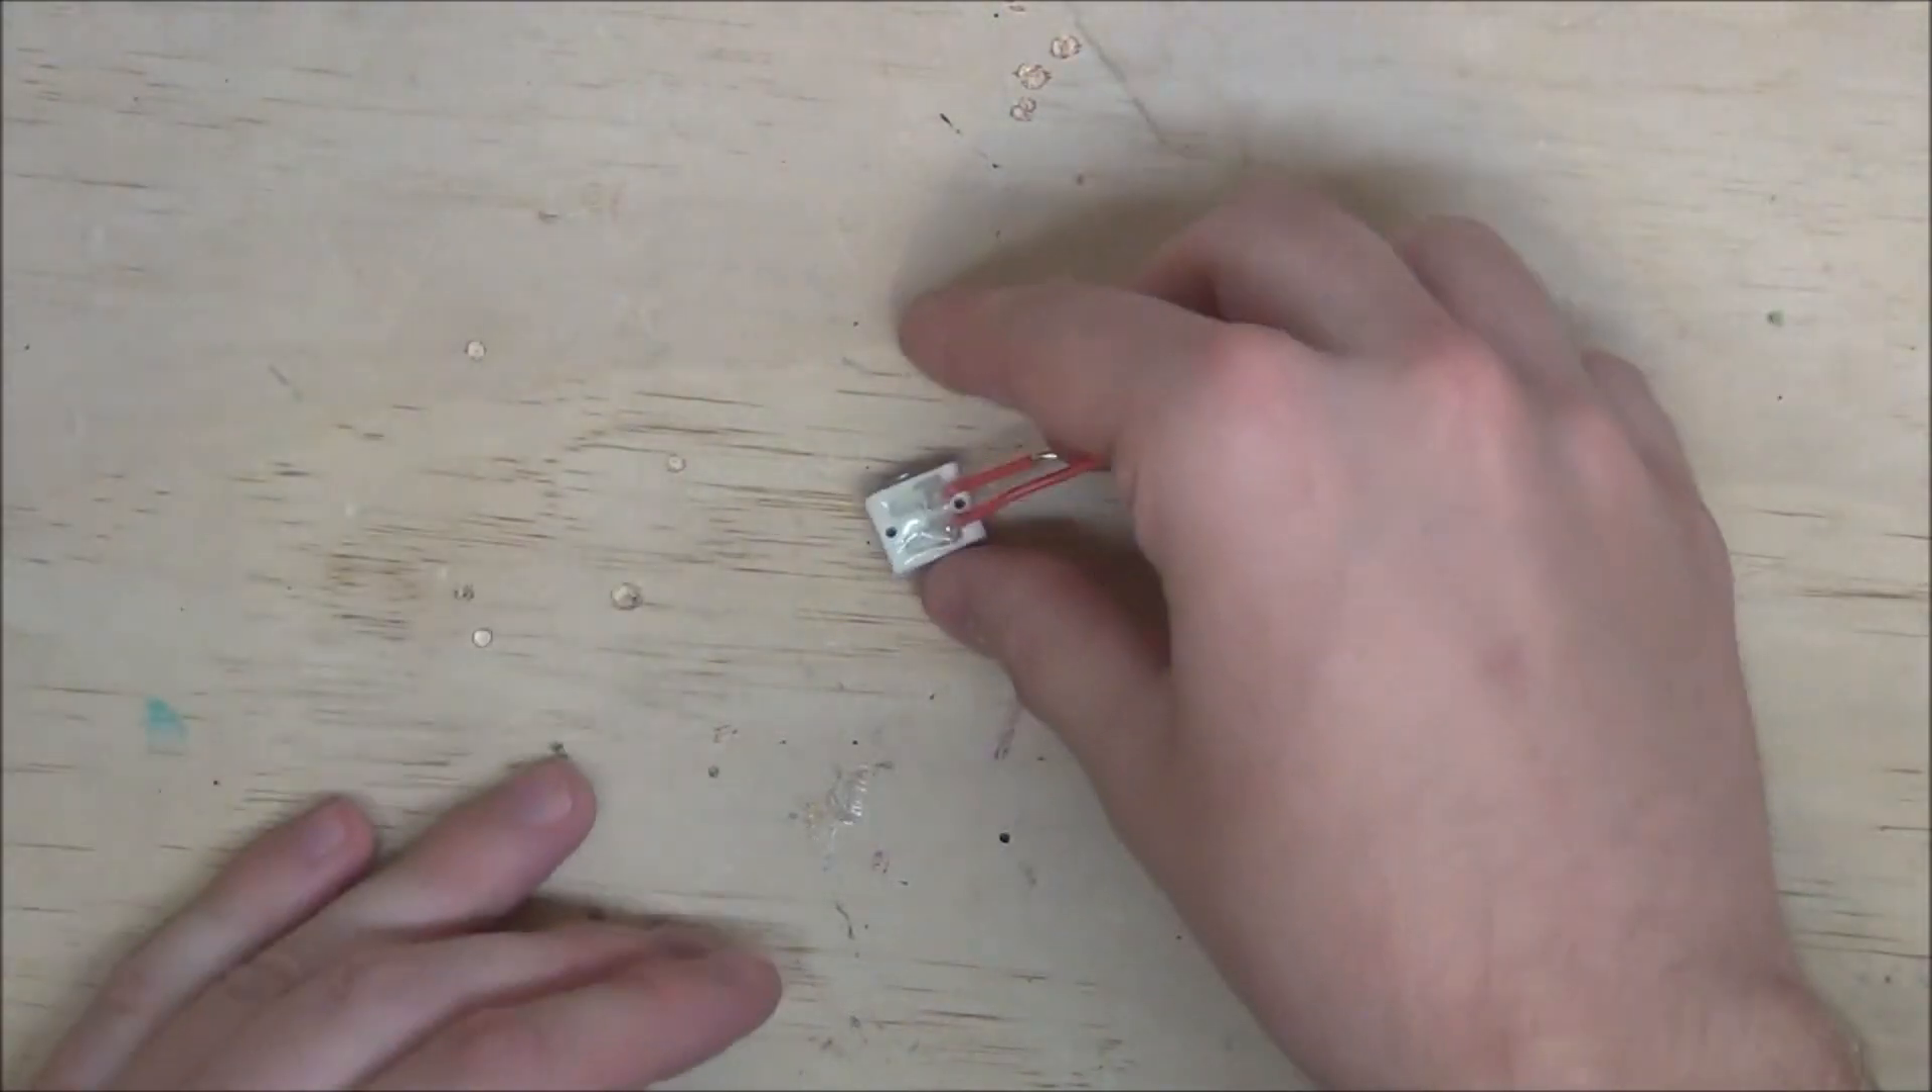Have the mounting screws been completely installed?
No.